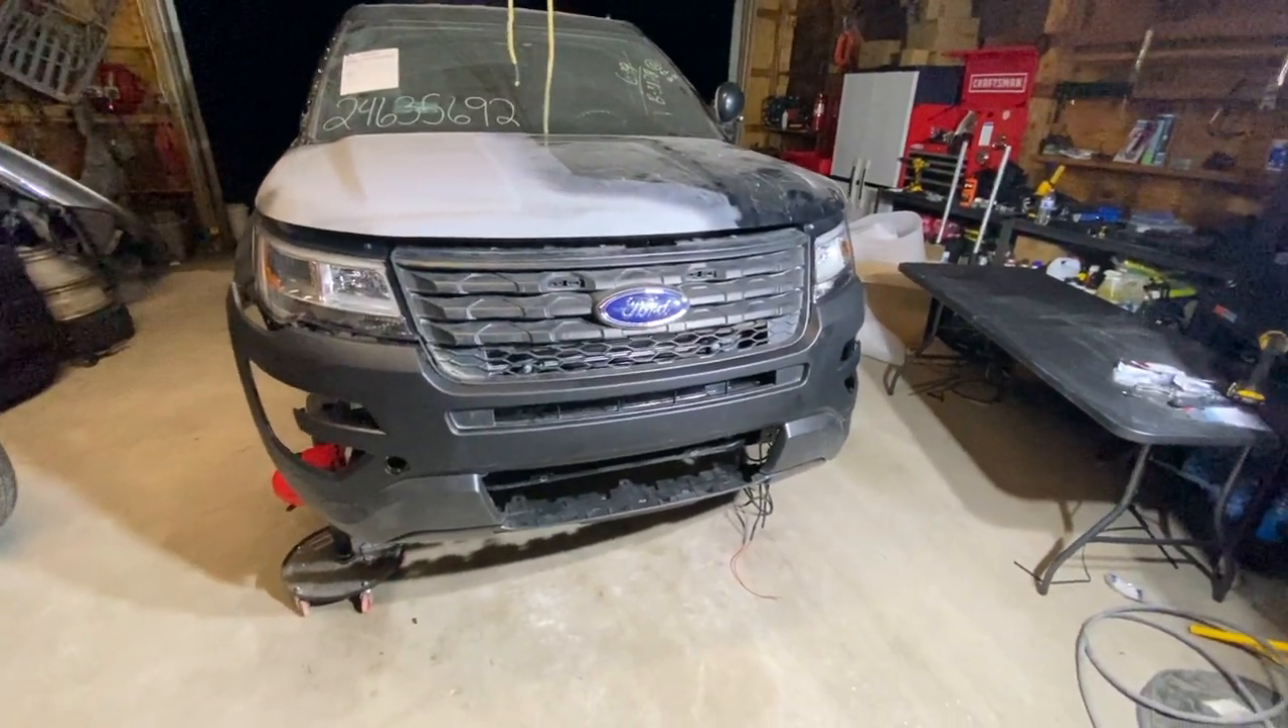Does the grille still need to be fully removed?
Yes.